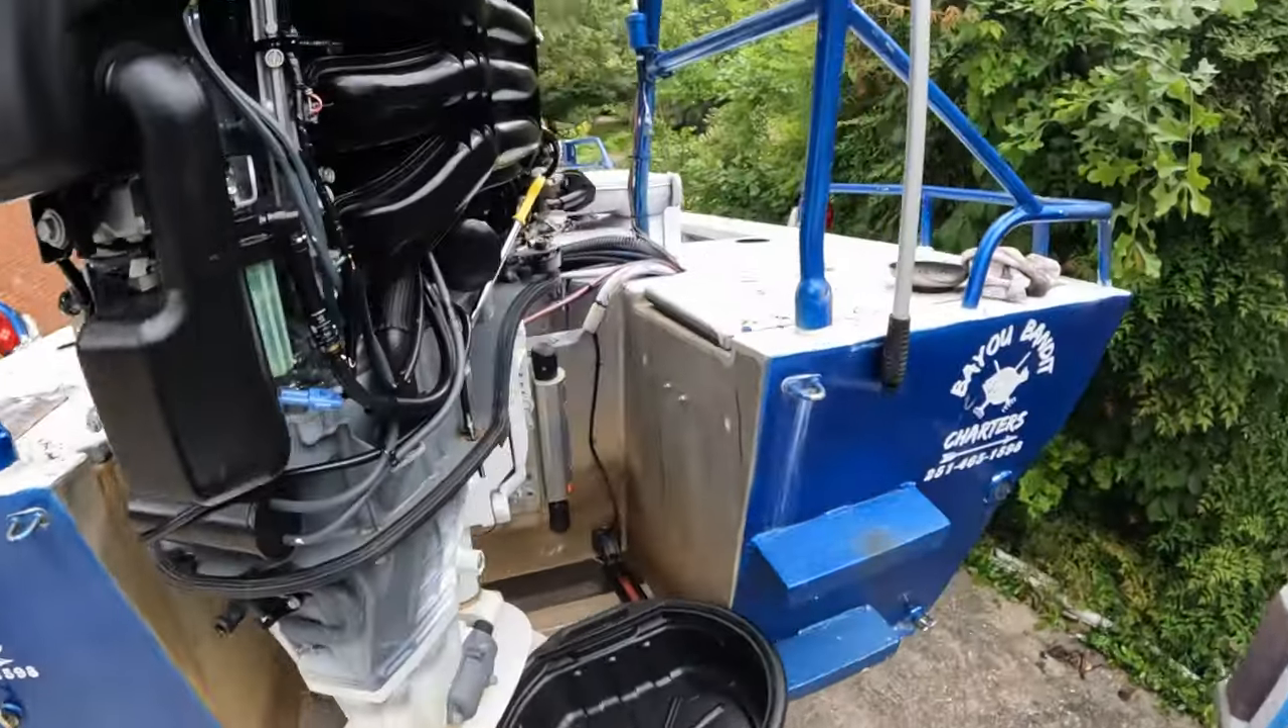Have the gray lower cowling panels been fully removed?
Yes.